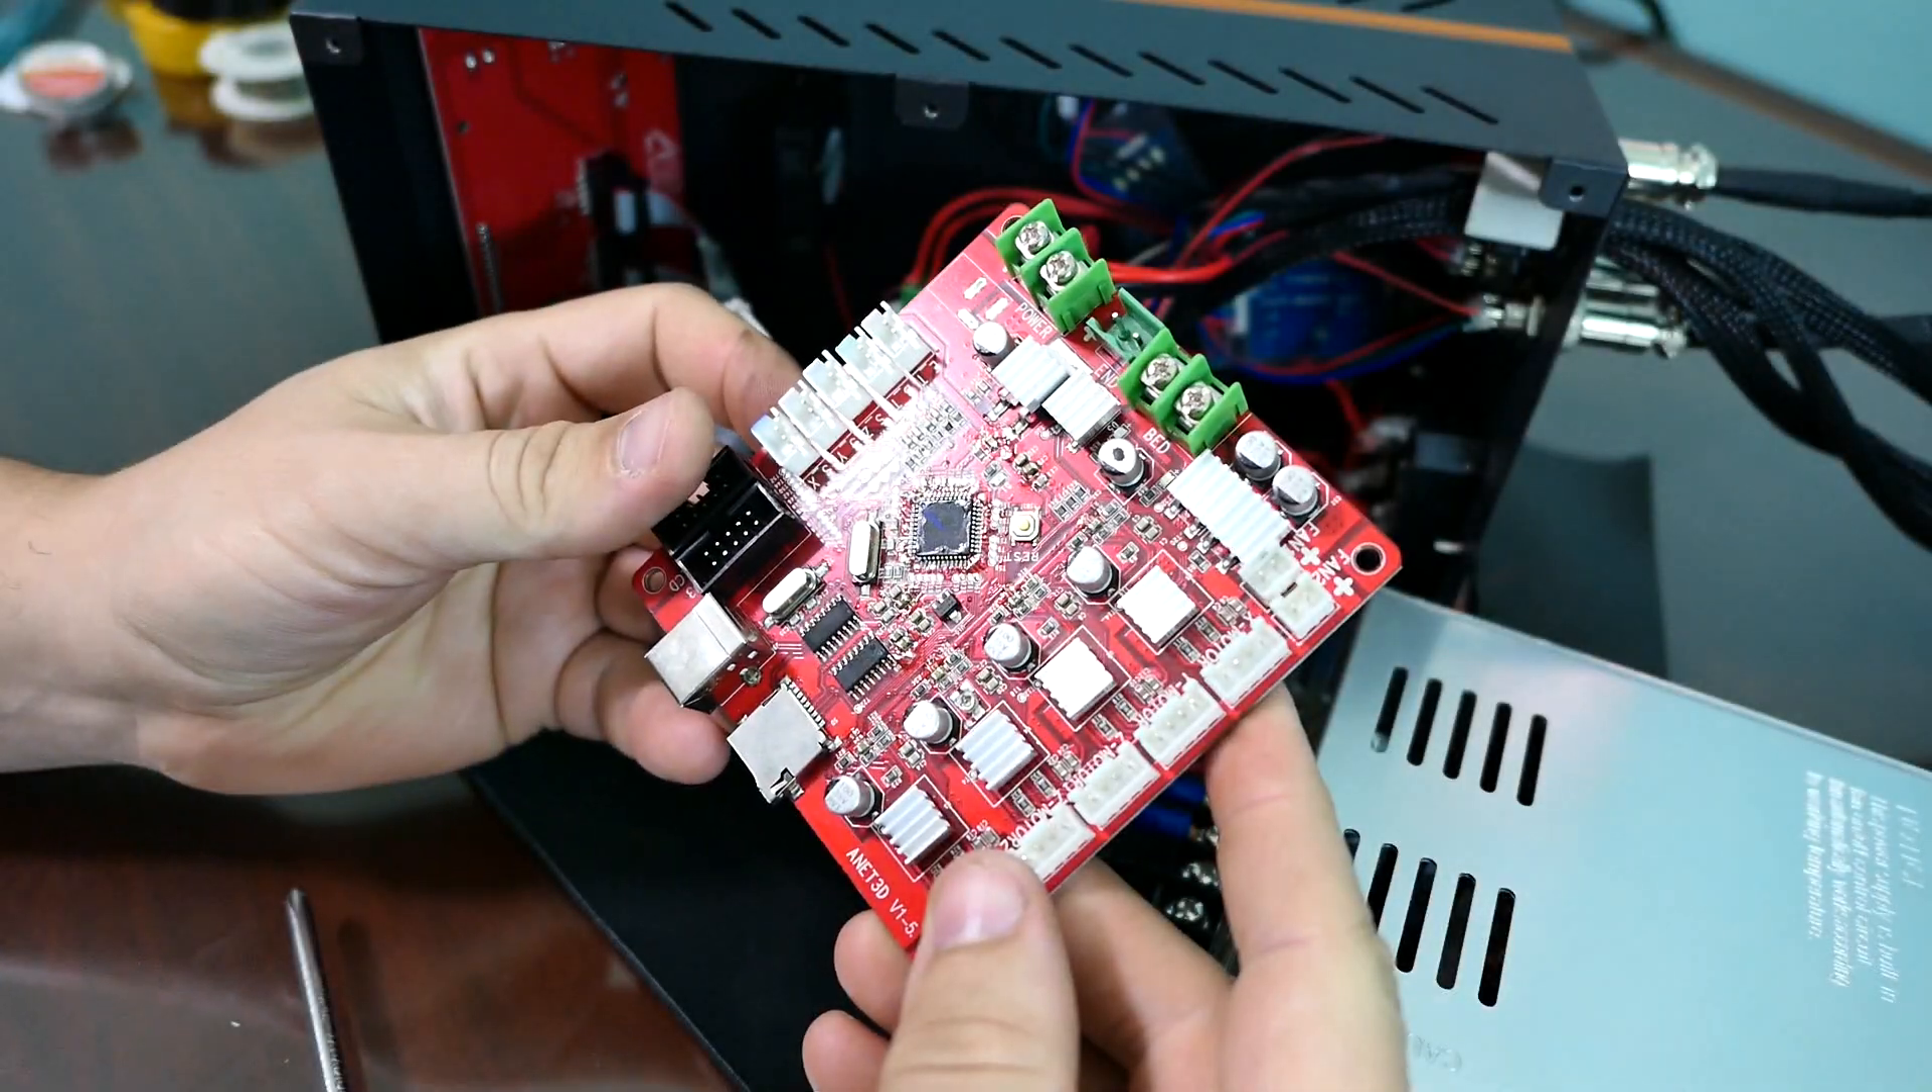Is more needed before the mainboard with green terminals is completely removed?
No.